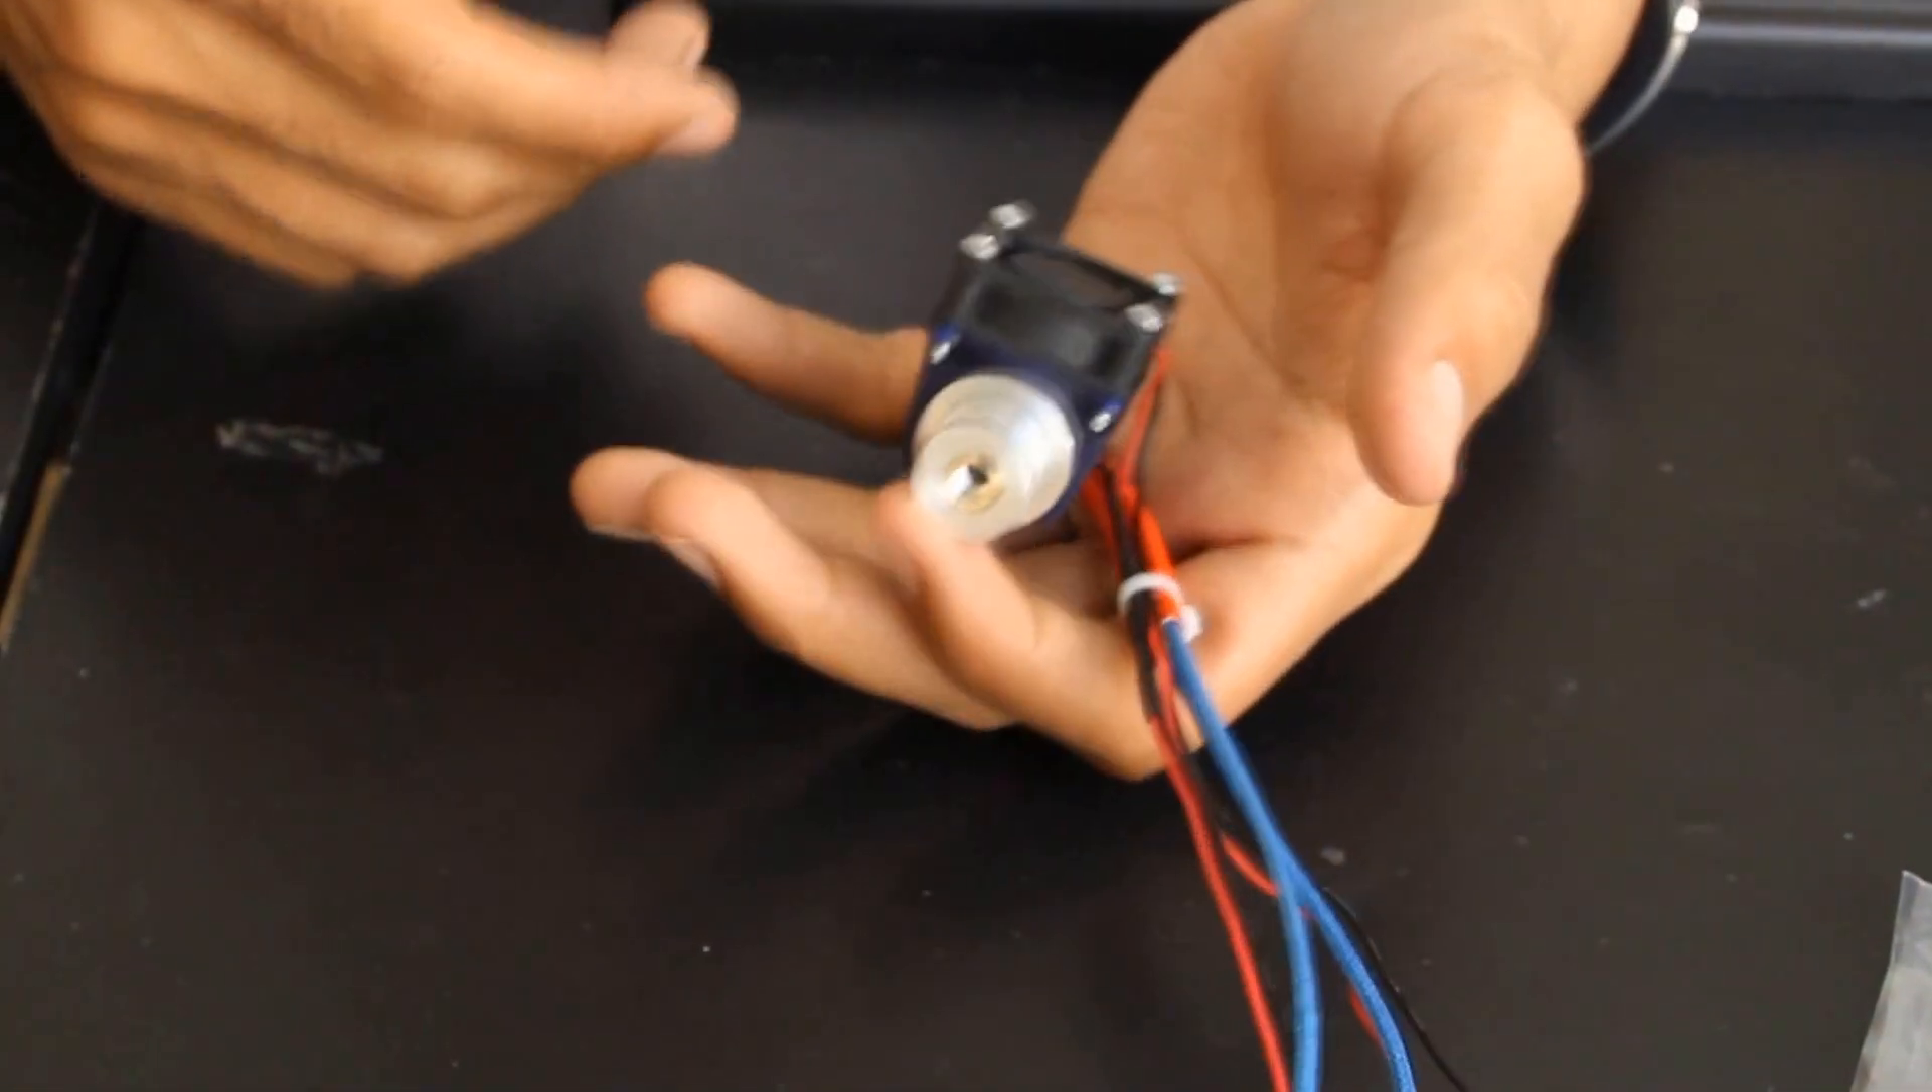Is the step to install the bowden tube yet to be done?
Yes.